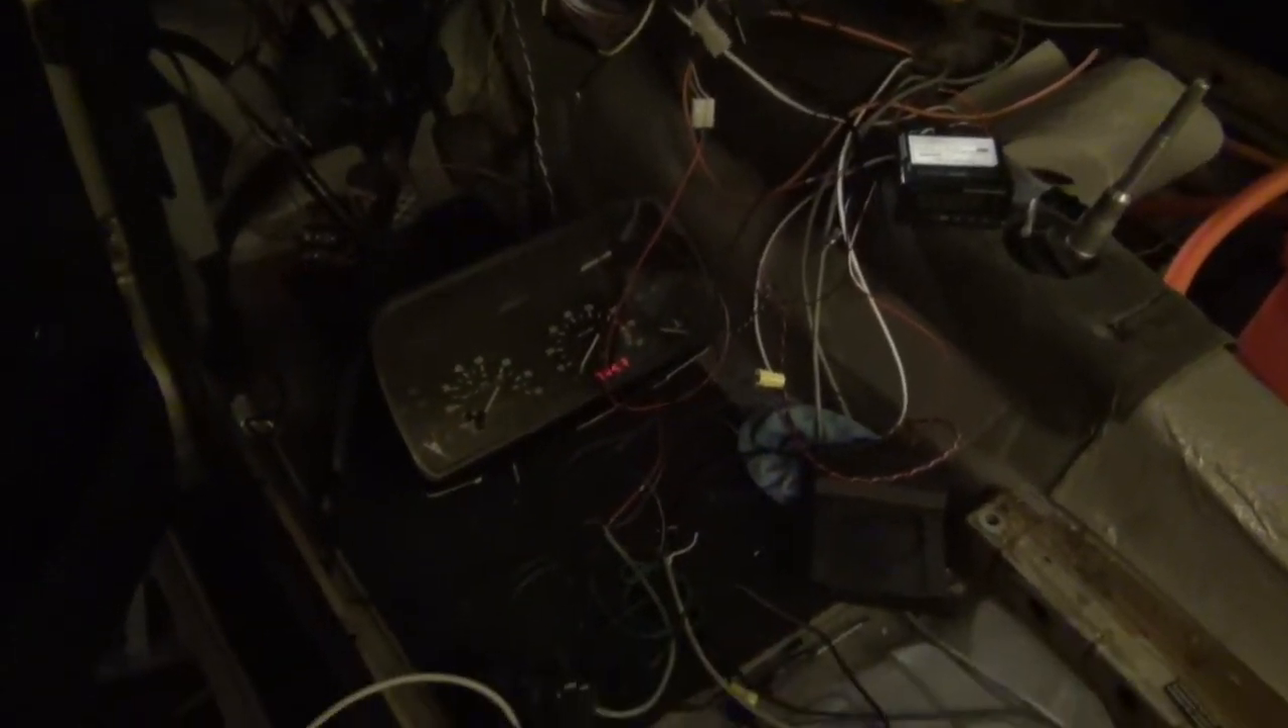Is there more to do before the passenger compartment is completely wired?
Yes.